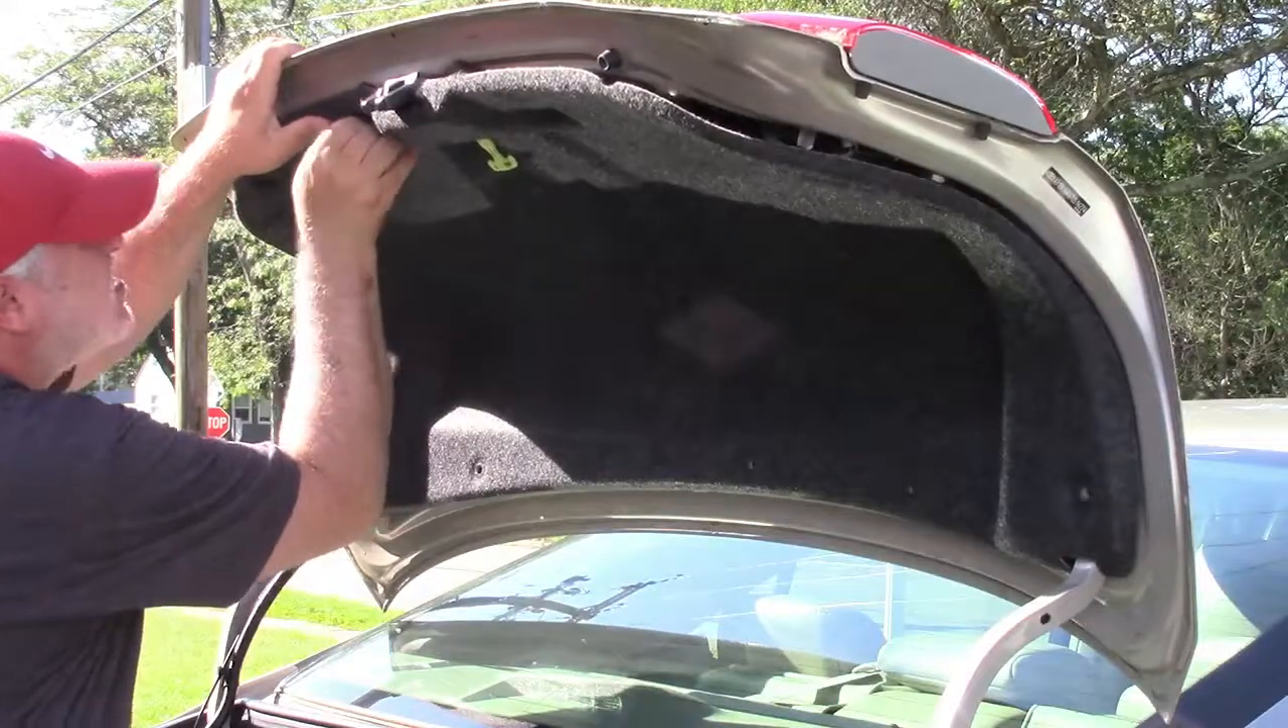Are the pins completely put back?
No.